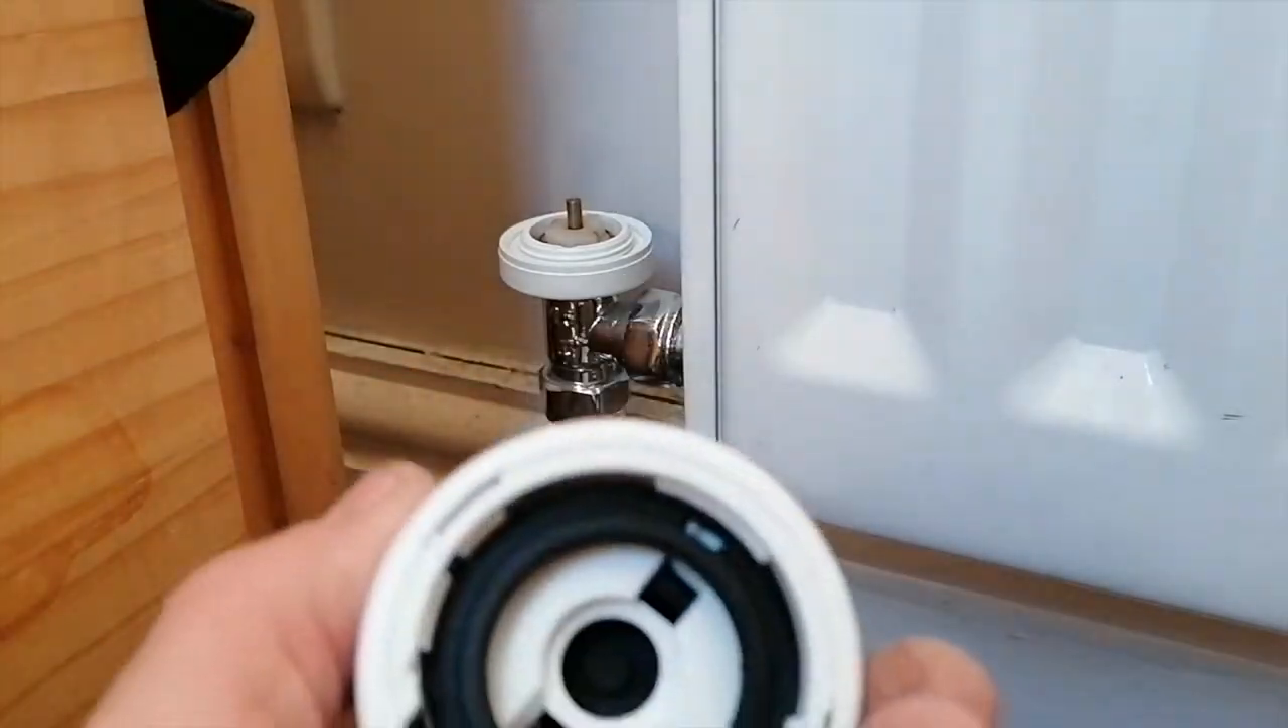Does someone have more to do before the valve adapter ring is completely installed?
No.